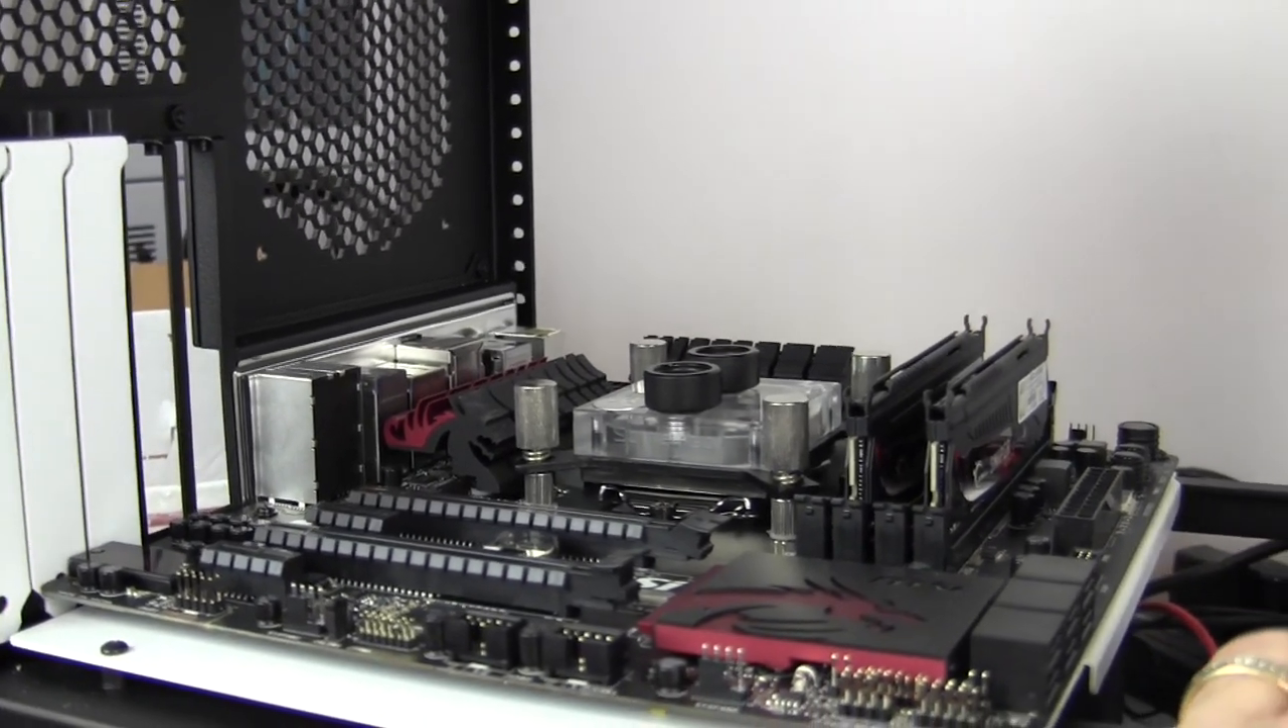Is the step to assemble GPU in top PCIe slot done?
No.